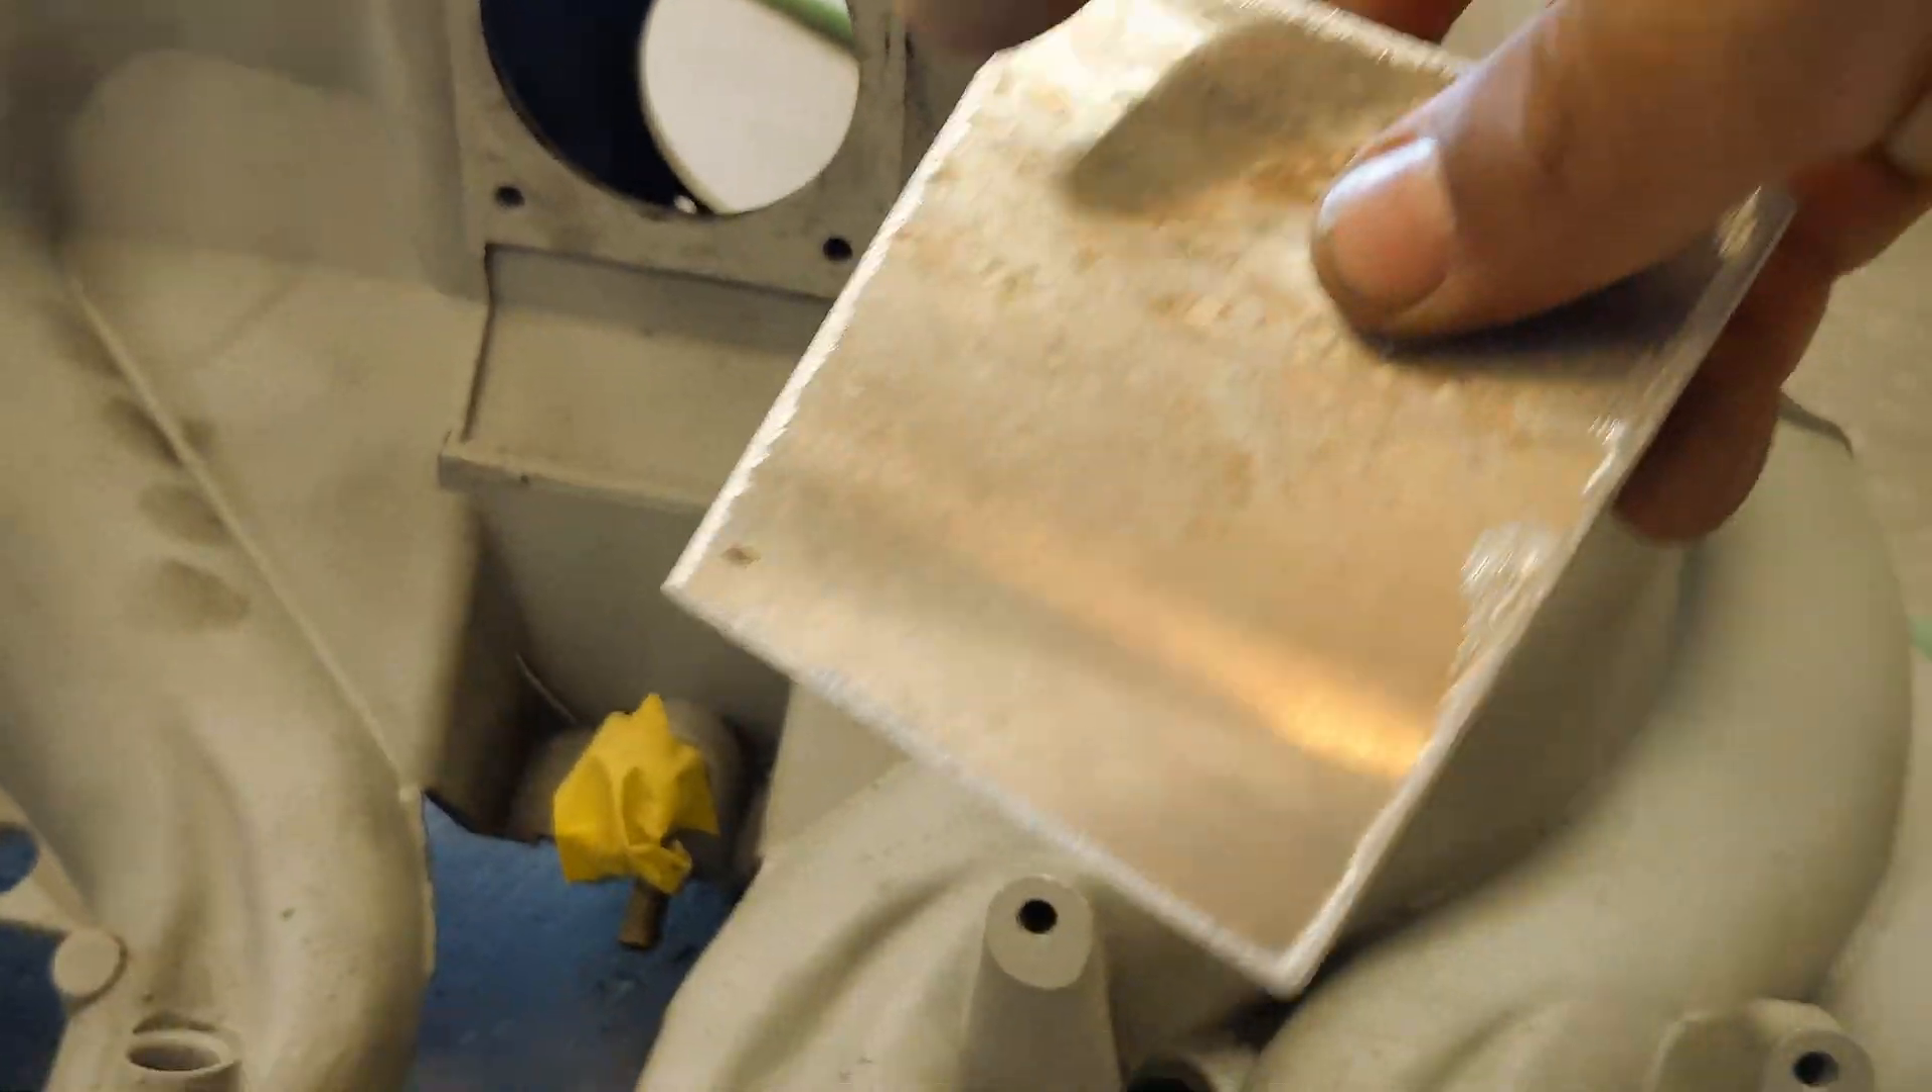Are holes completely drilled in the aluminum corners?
No.